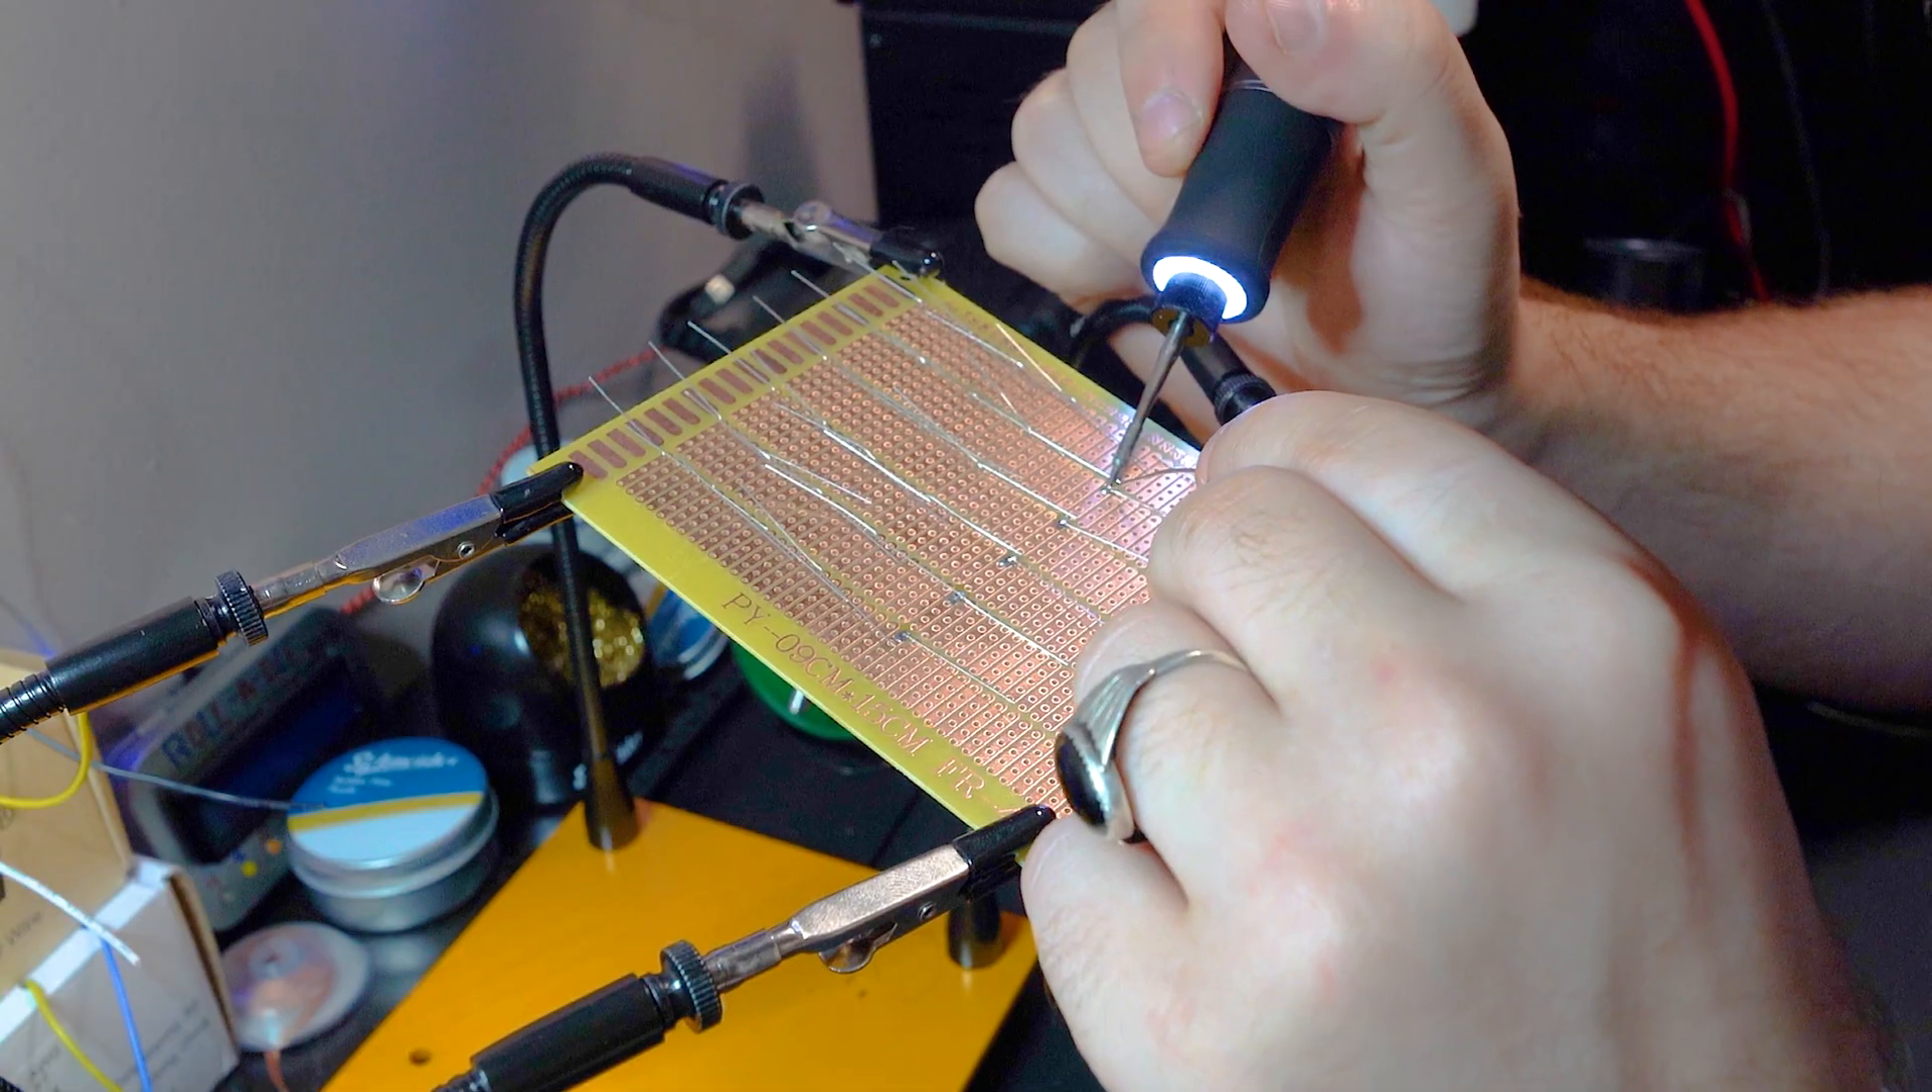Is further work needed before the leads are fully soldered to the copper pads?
Yes.